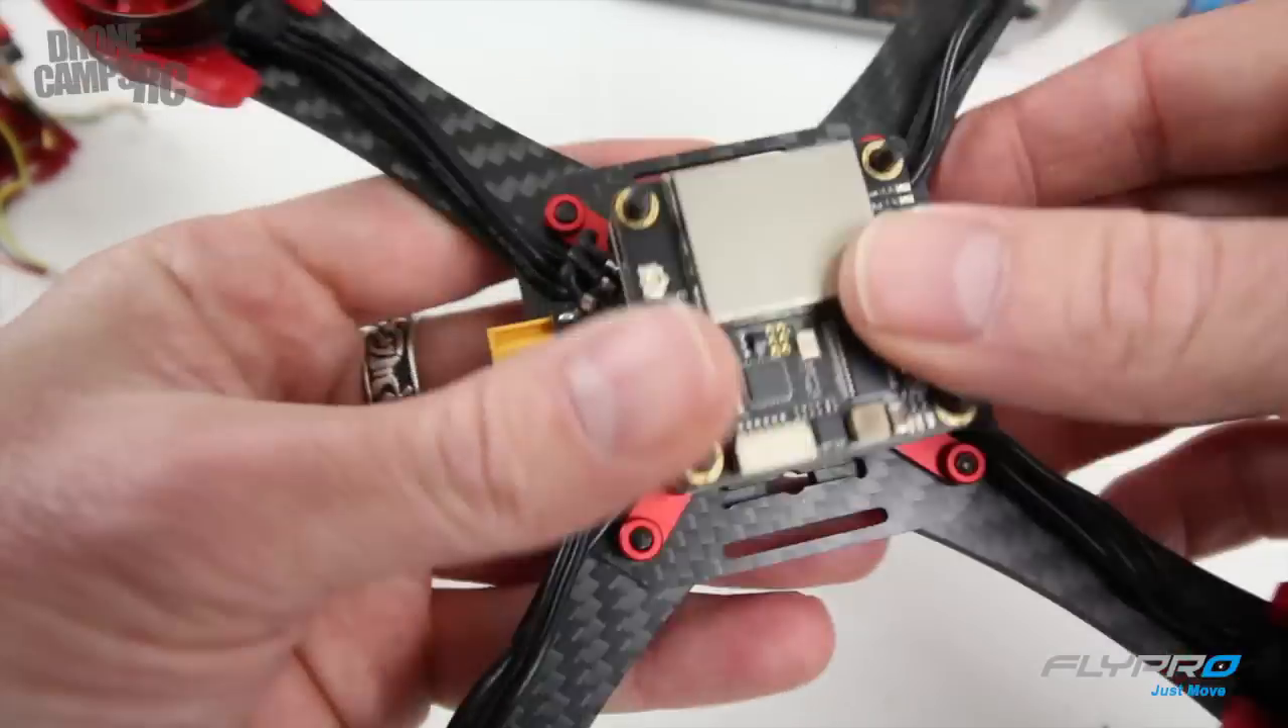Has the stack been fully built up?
No.